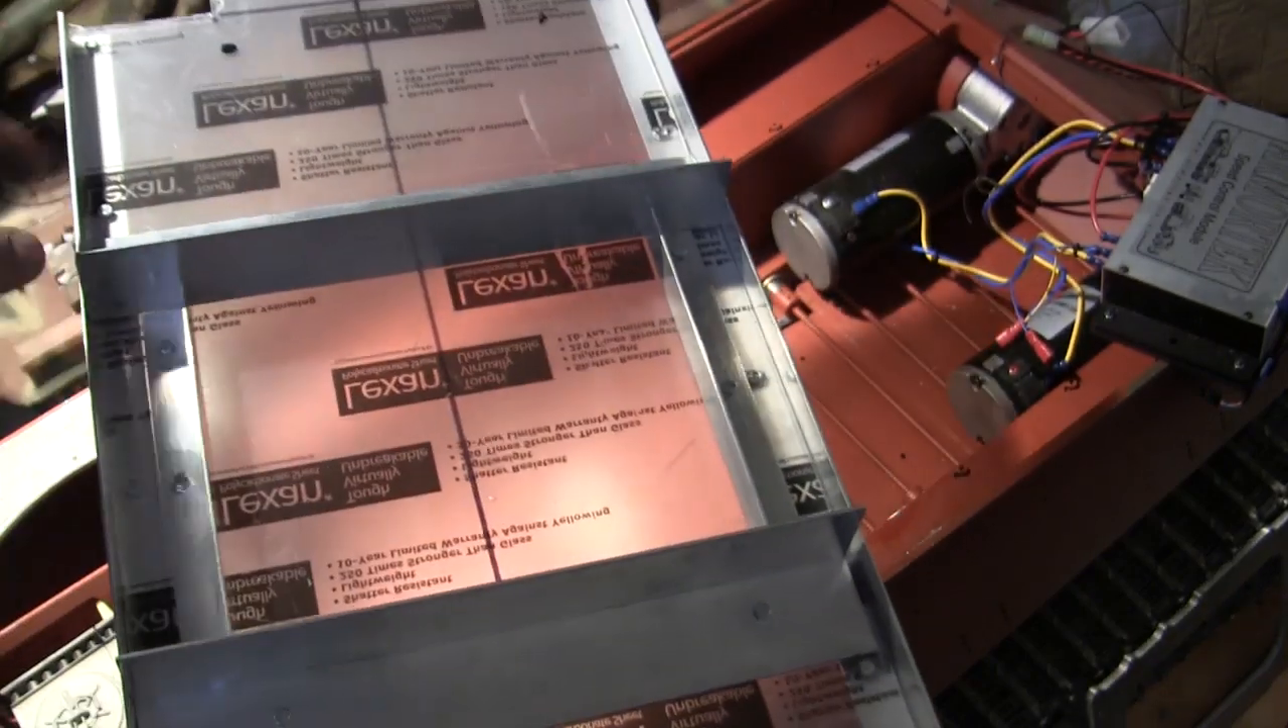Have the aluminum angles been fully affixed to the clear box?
Yes.